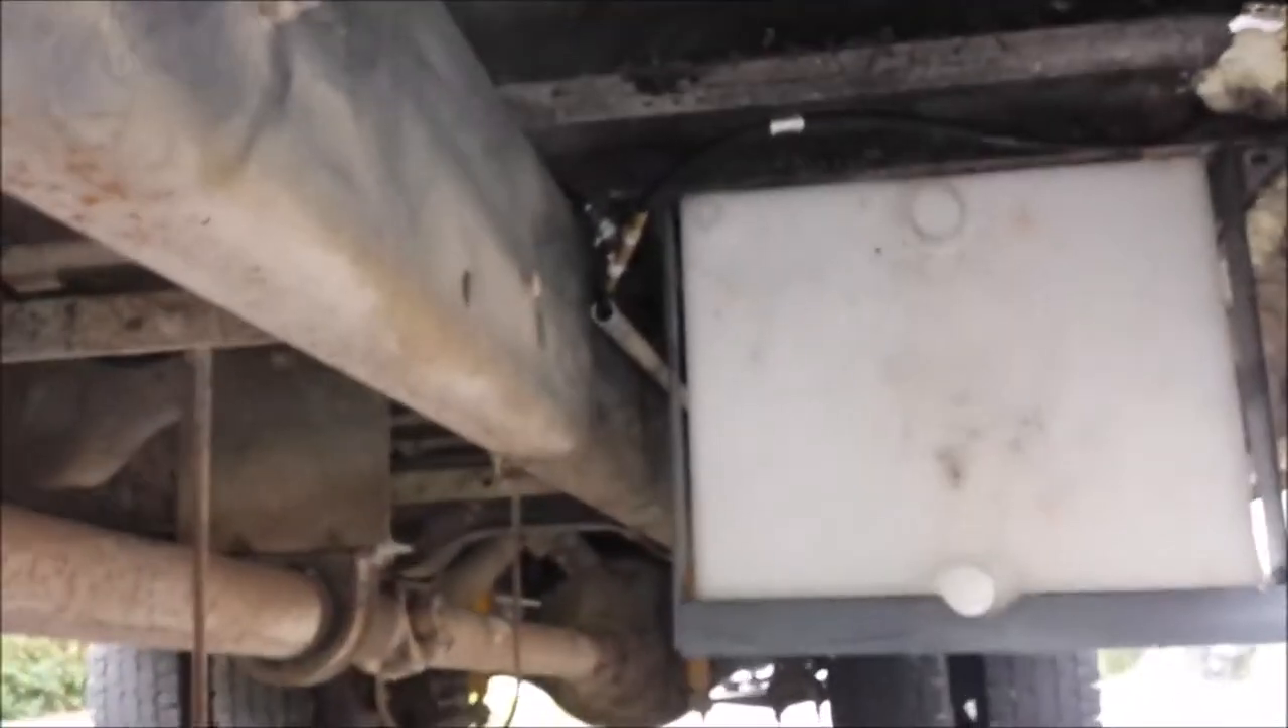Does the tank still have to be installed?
No.